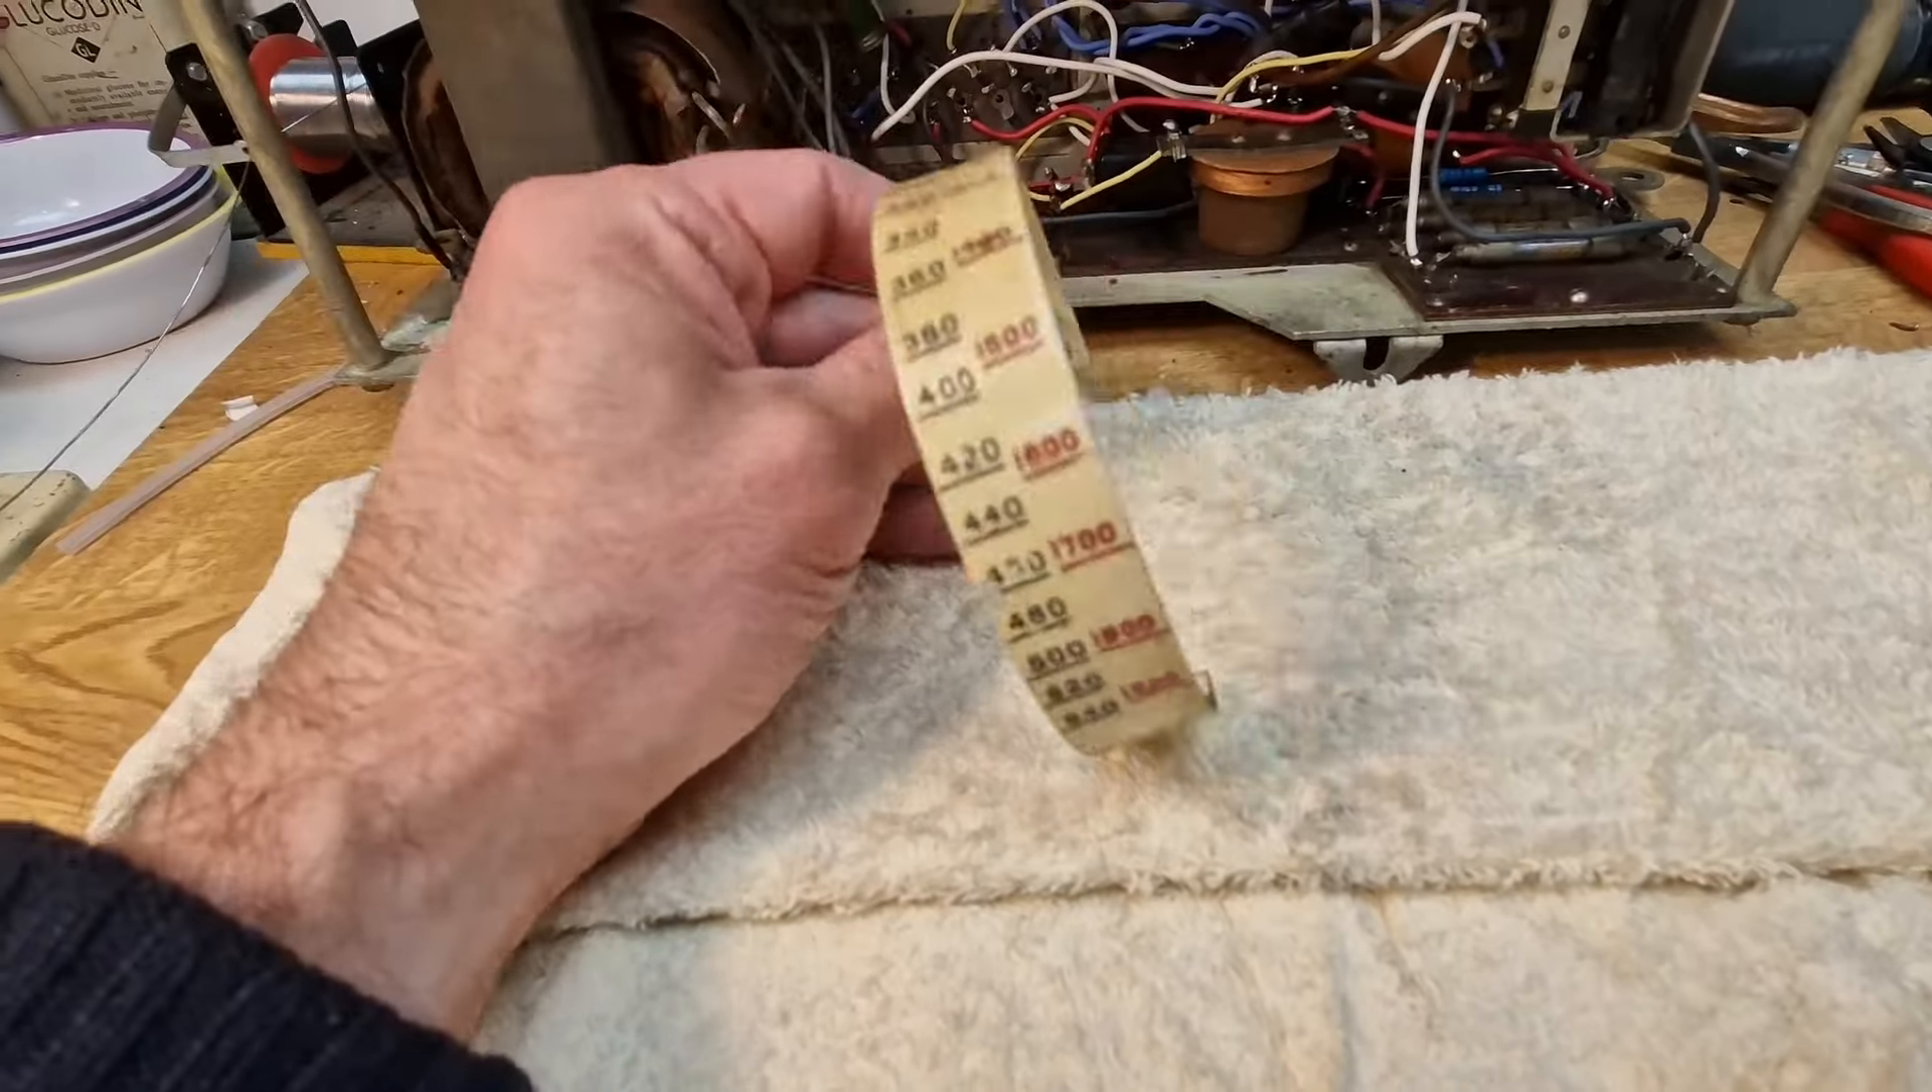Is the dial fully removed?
Yes.